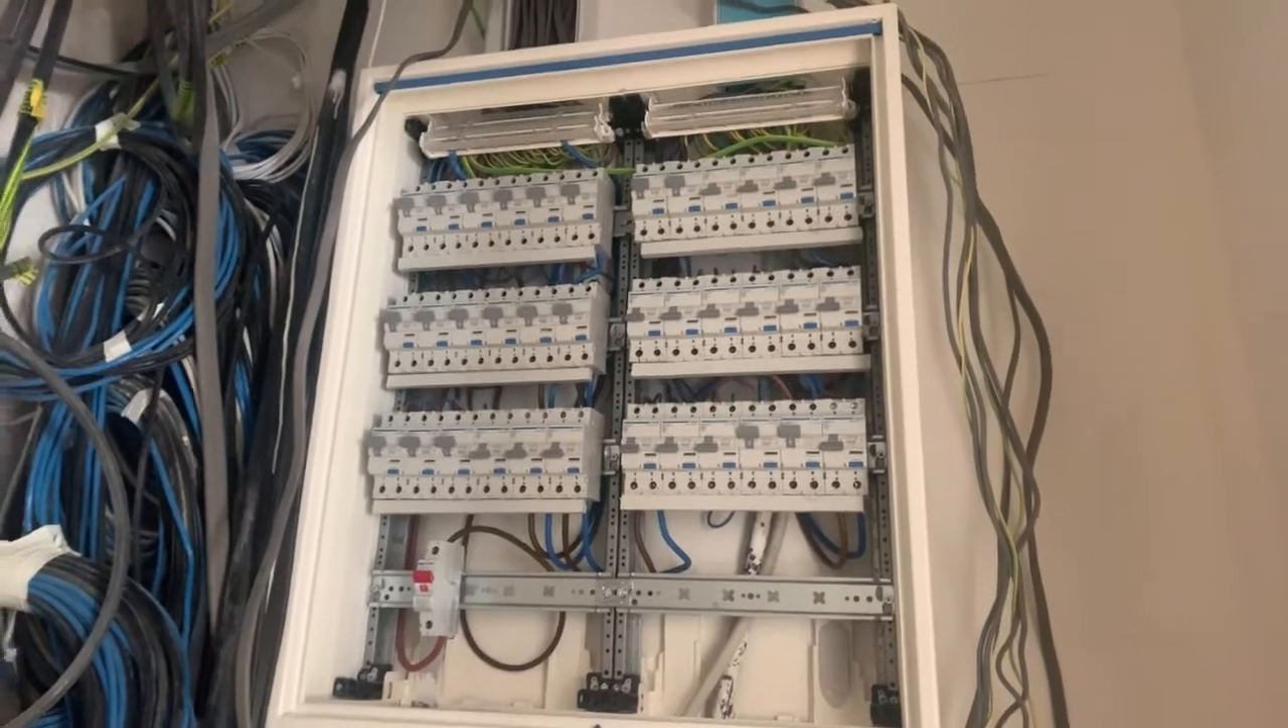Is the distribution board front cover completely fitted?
No.